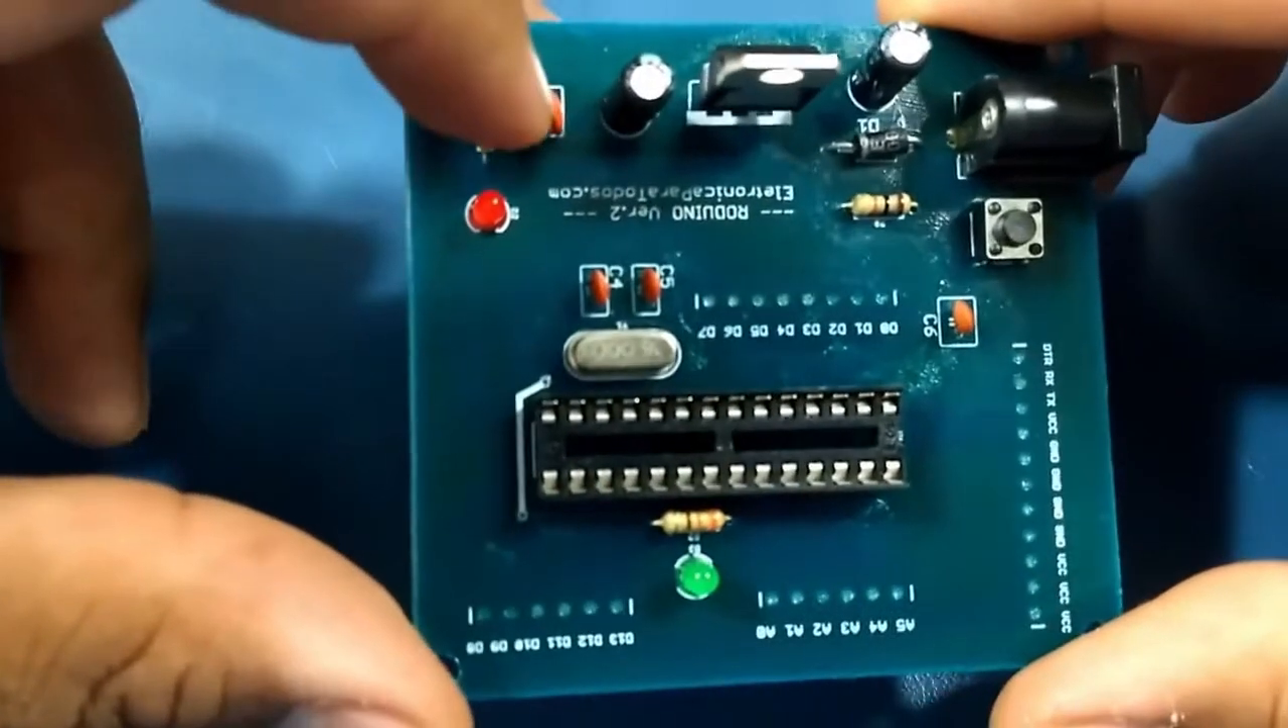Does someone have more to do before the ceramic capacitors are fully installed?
No.